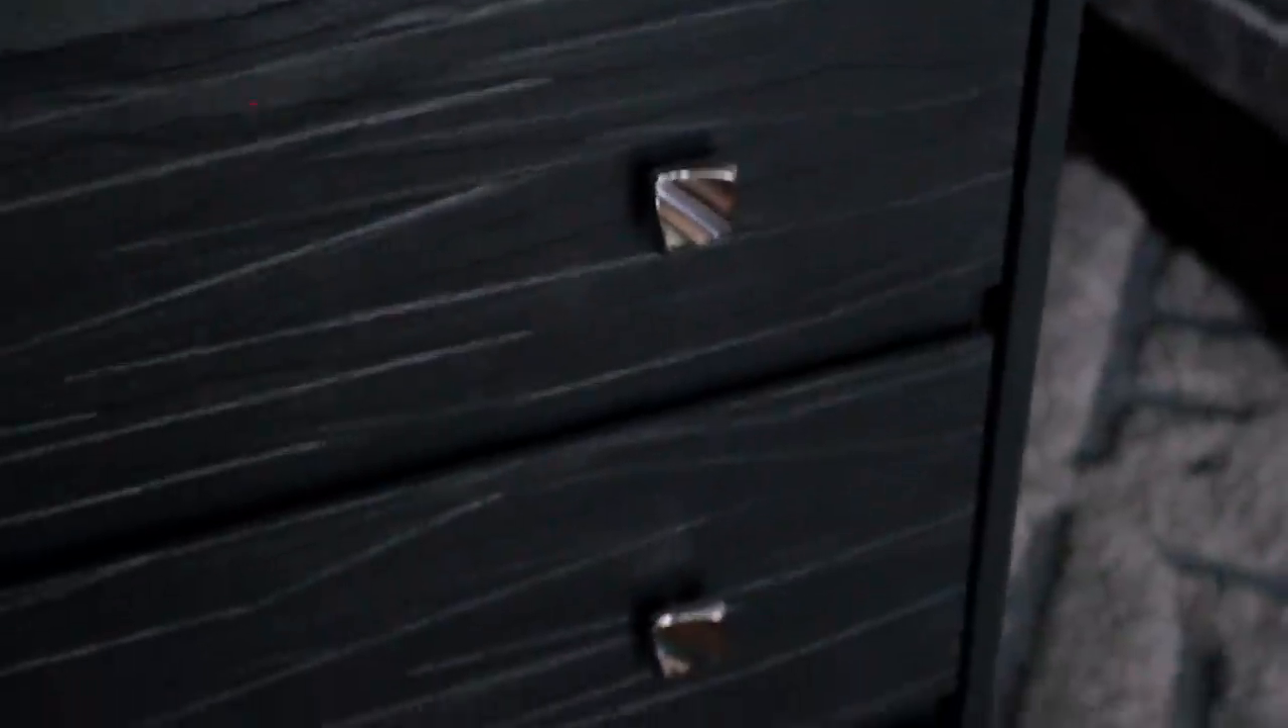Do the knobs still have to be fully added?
No.